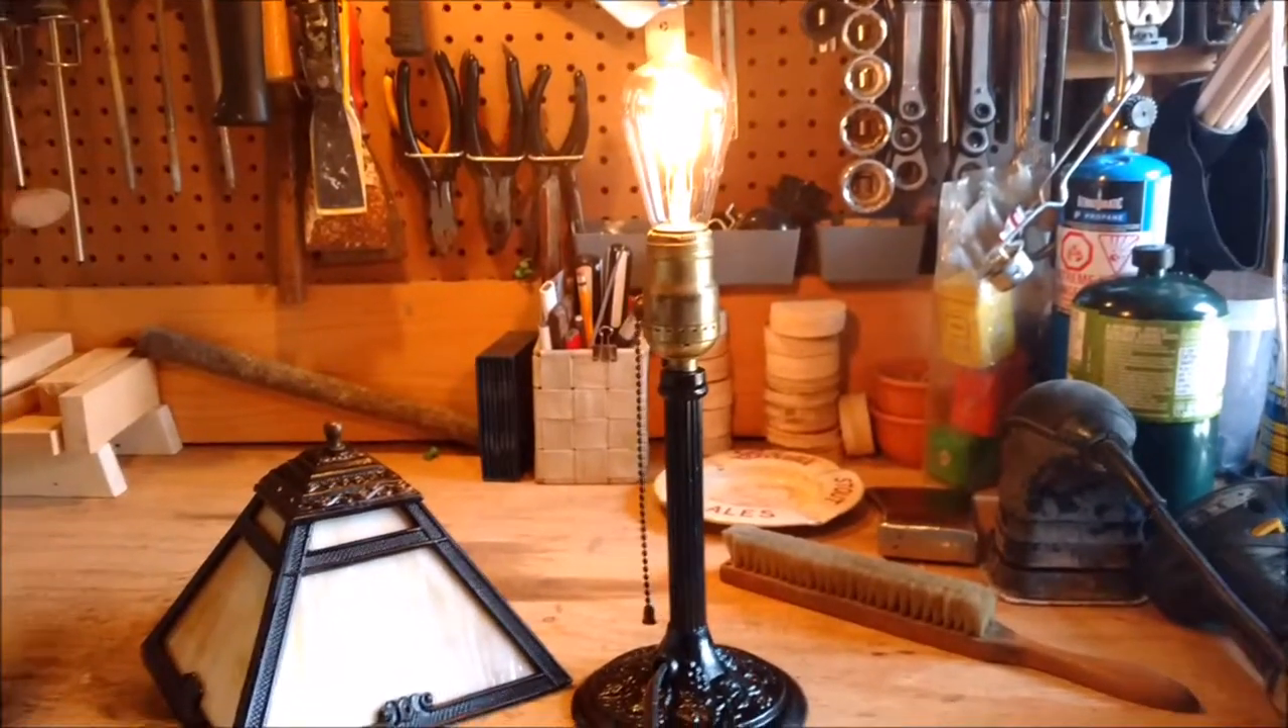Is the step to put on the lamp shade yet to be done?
Yes.